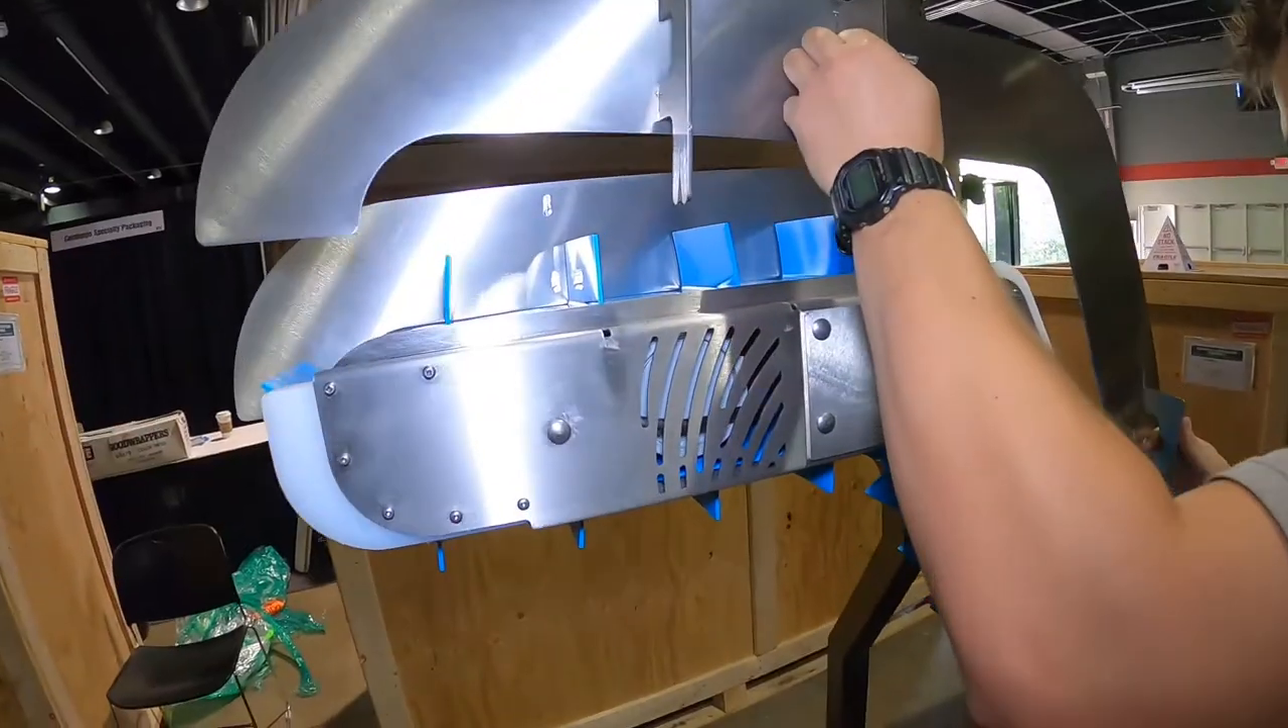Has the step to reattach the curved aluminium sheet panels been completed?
No.